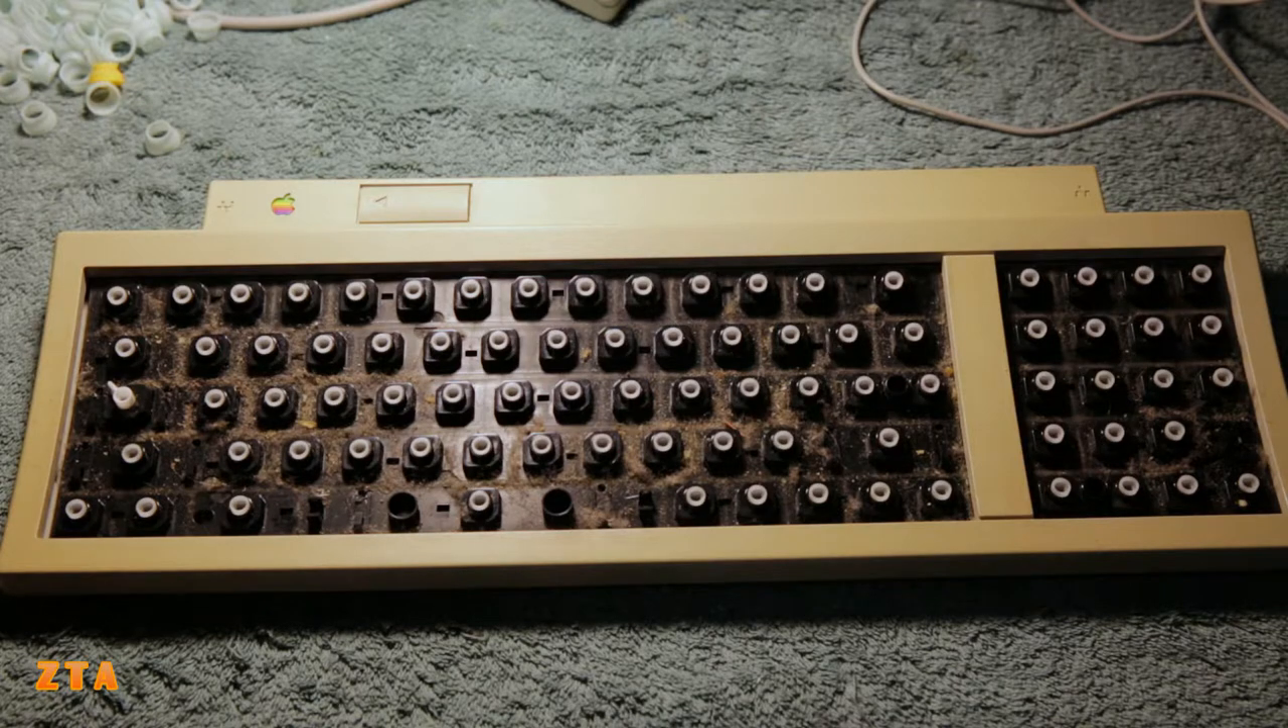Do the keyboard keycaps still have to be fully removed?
No.